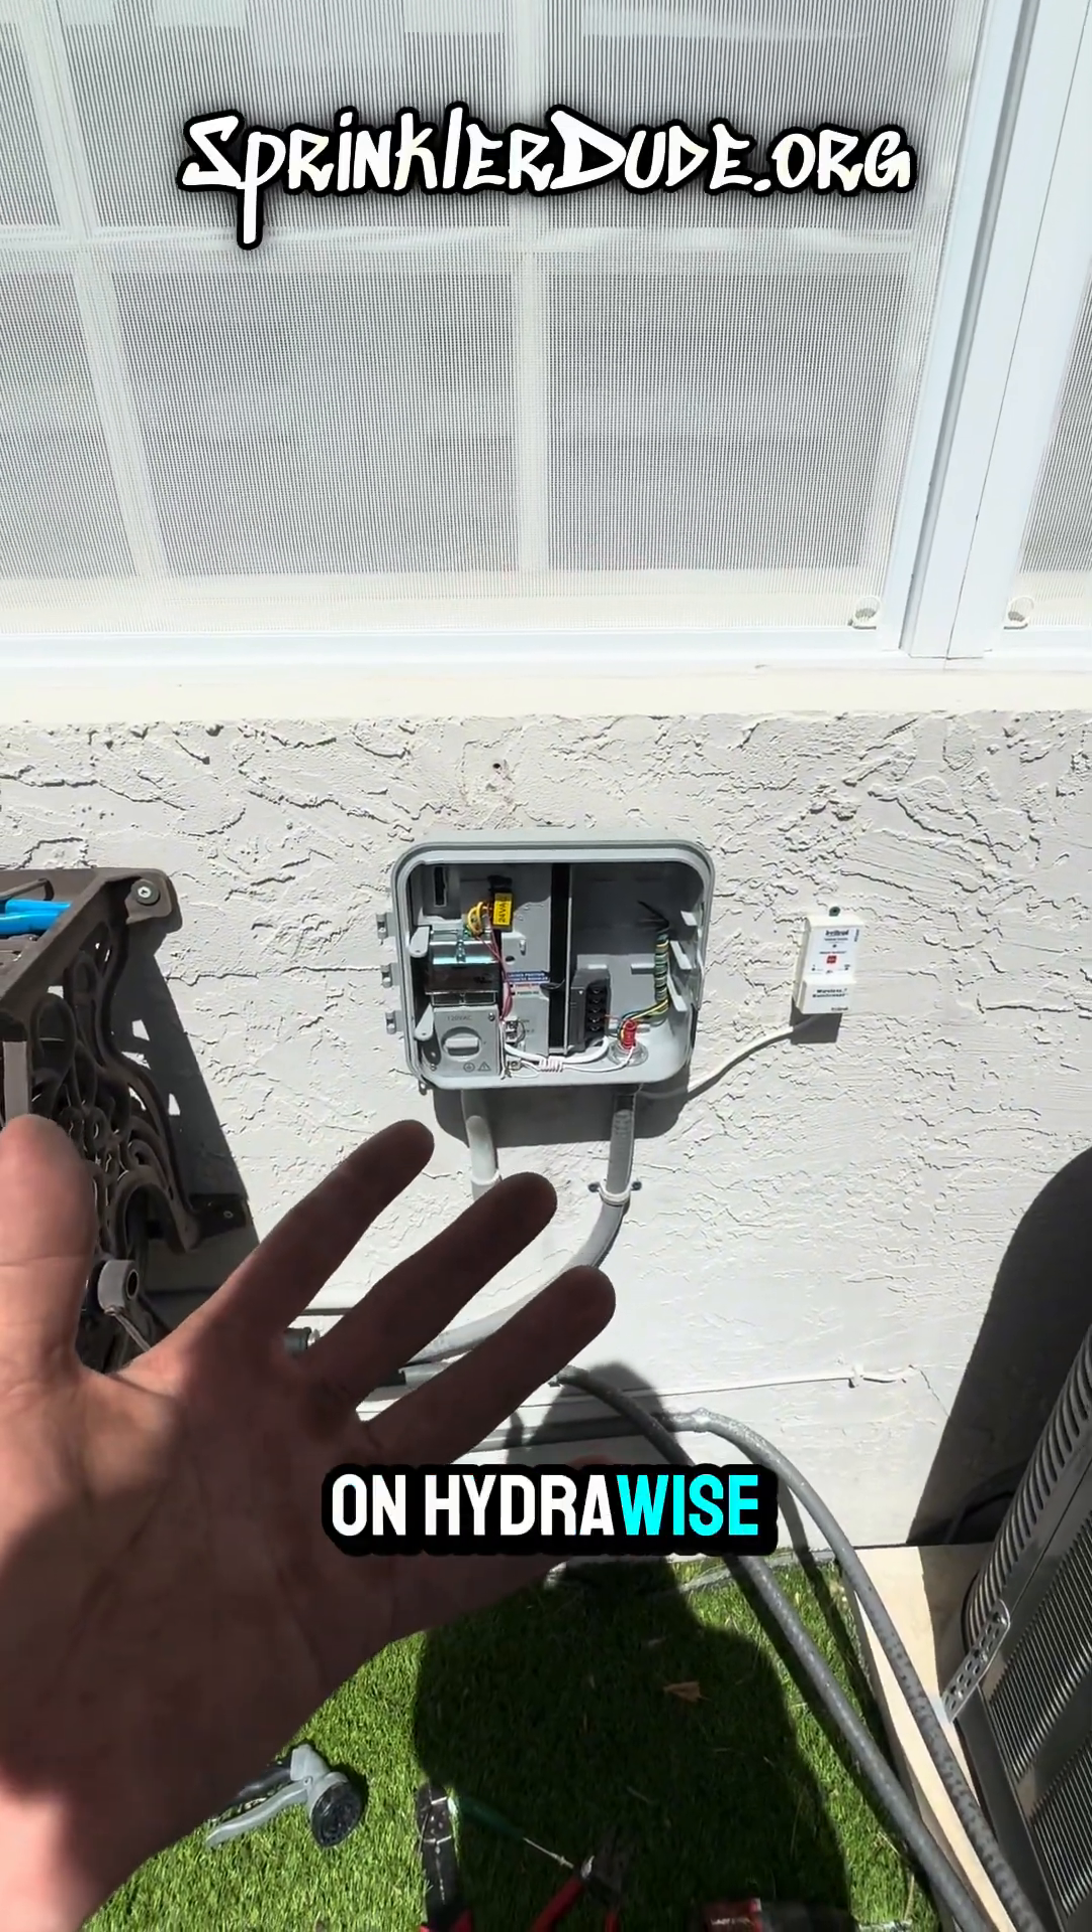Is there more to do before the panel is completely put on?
Yes.